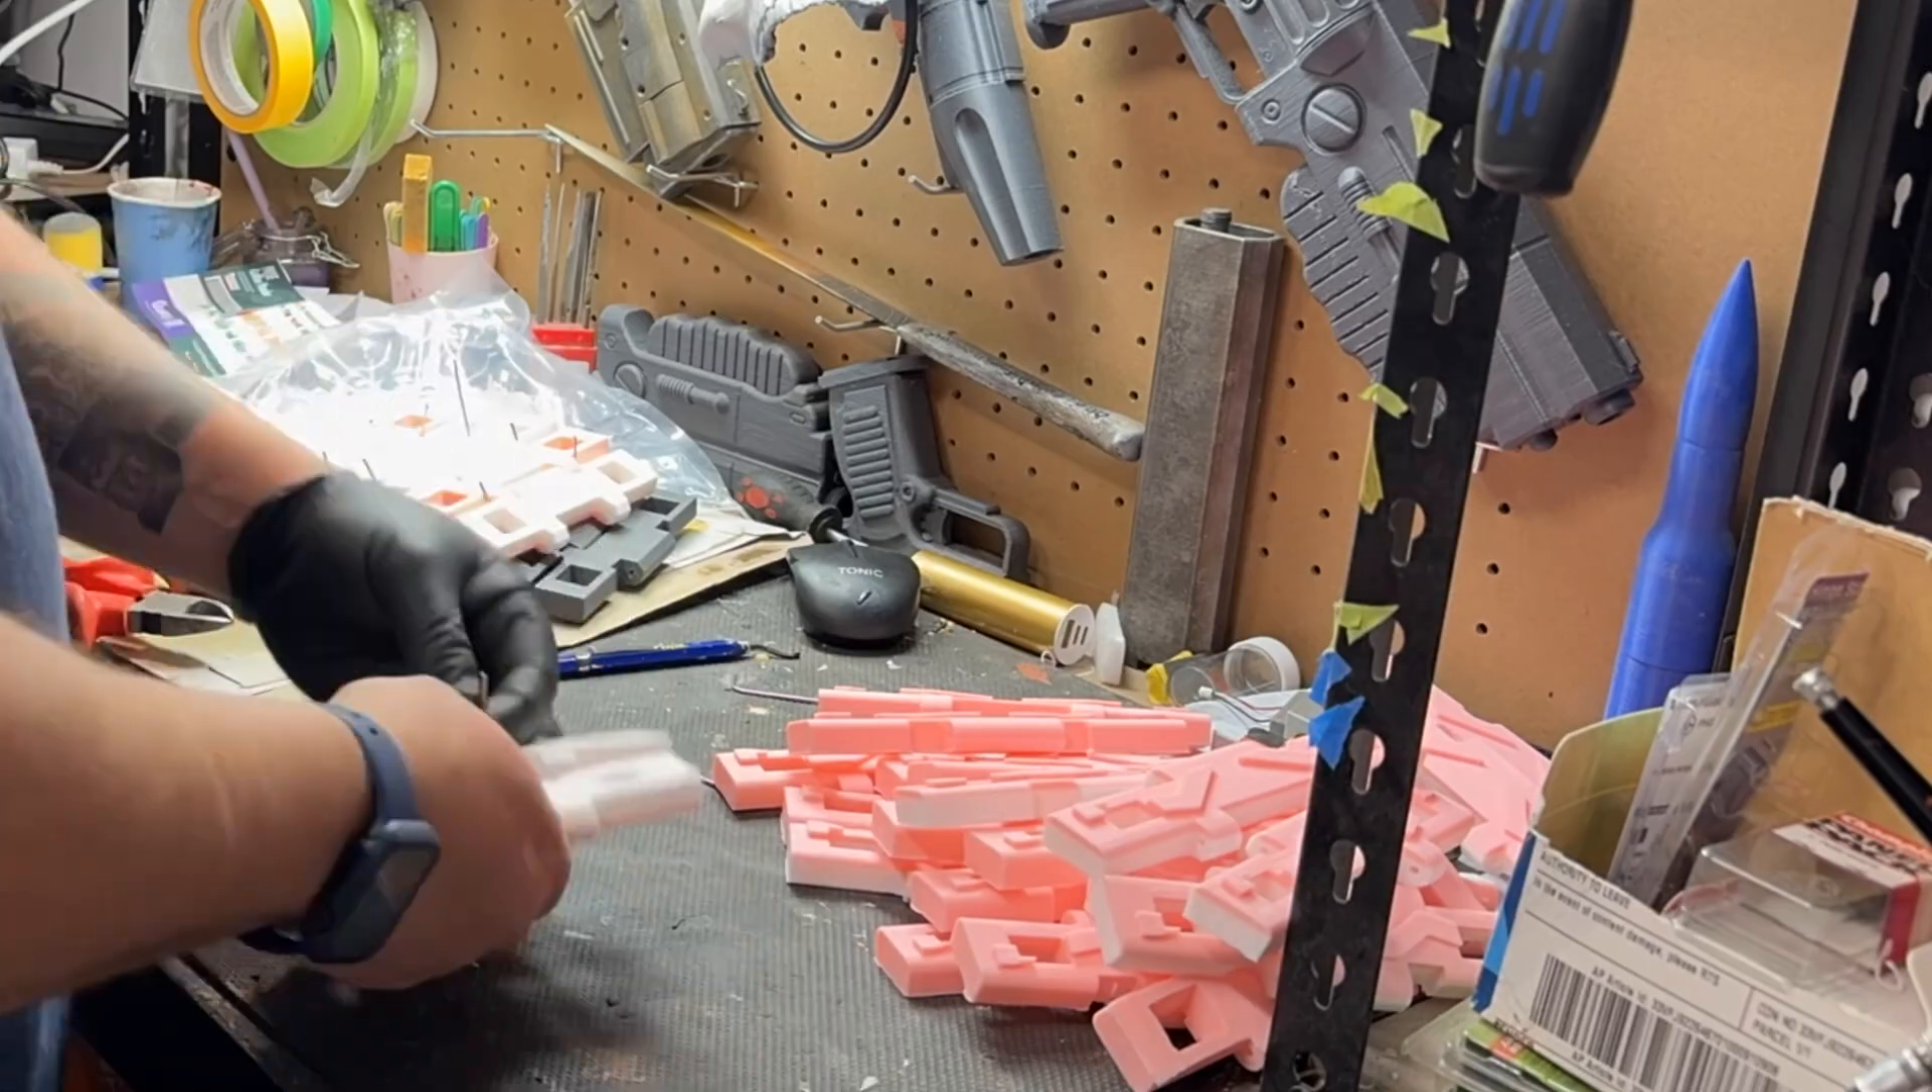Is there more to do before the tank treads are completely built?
Yes.